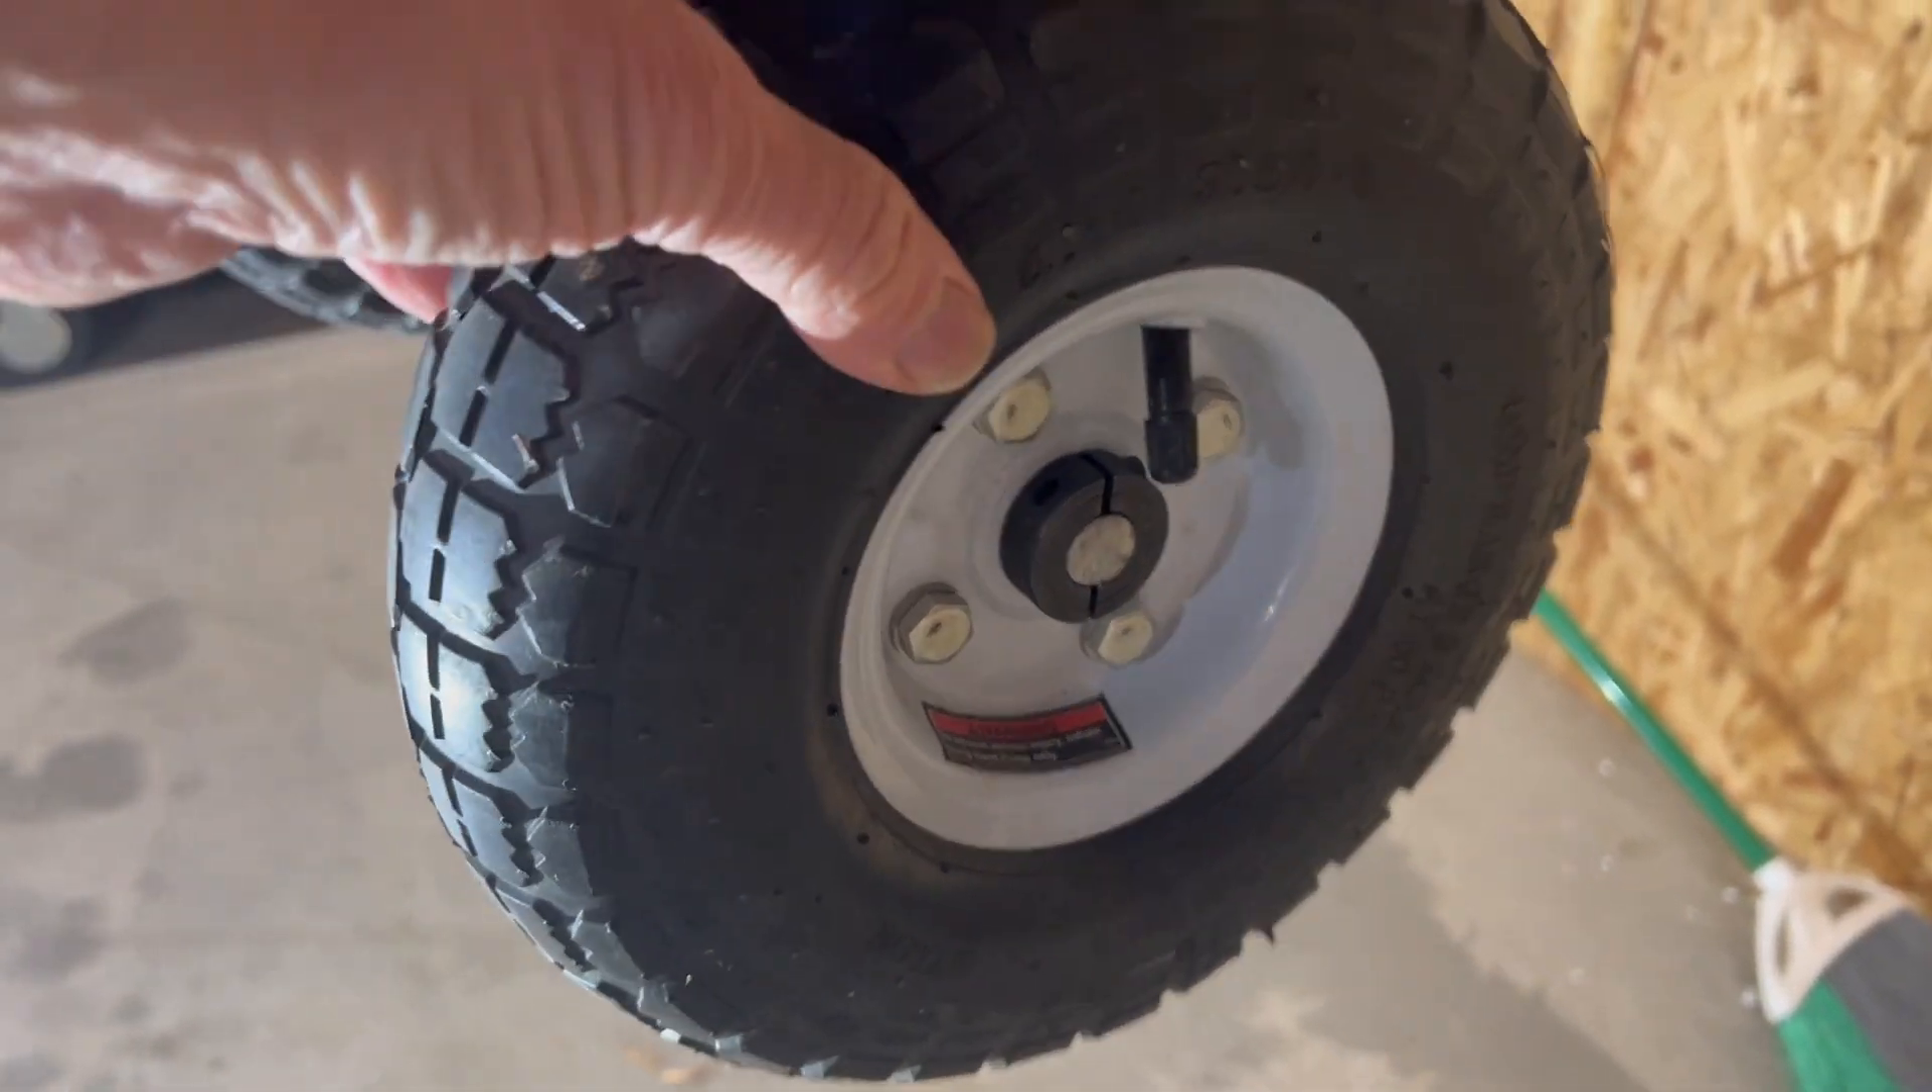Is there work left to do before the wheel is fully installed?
No.